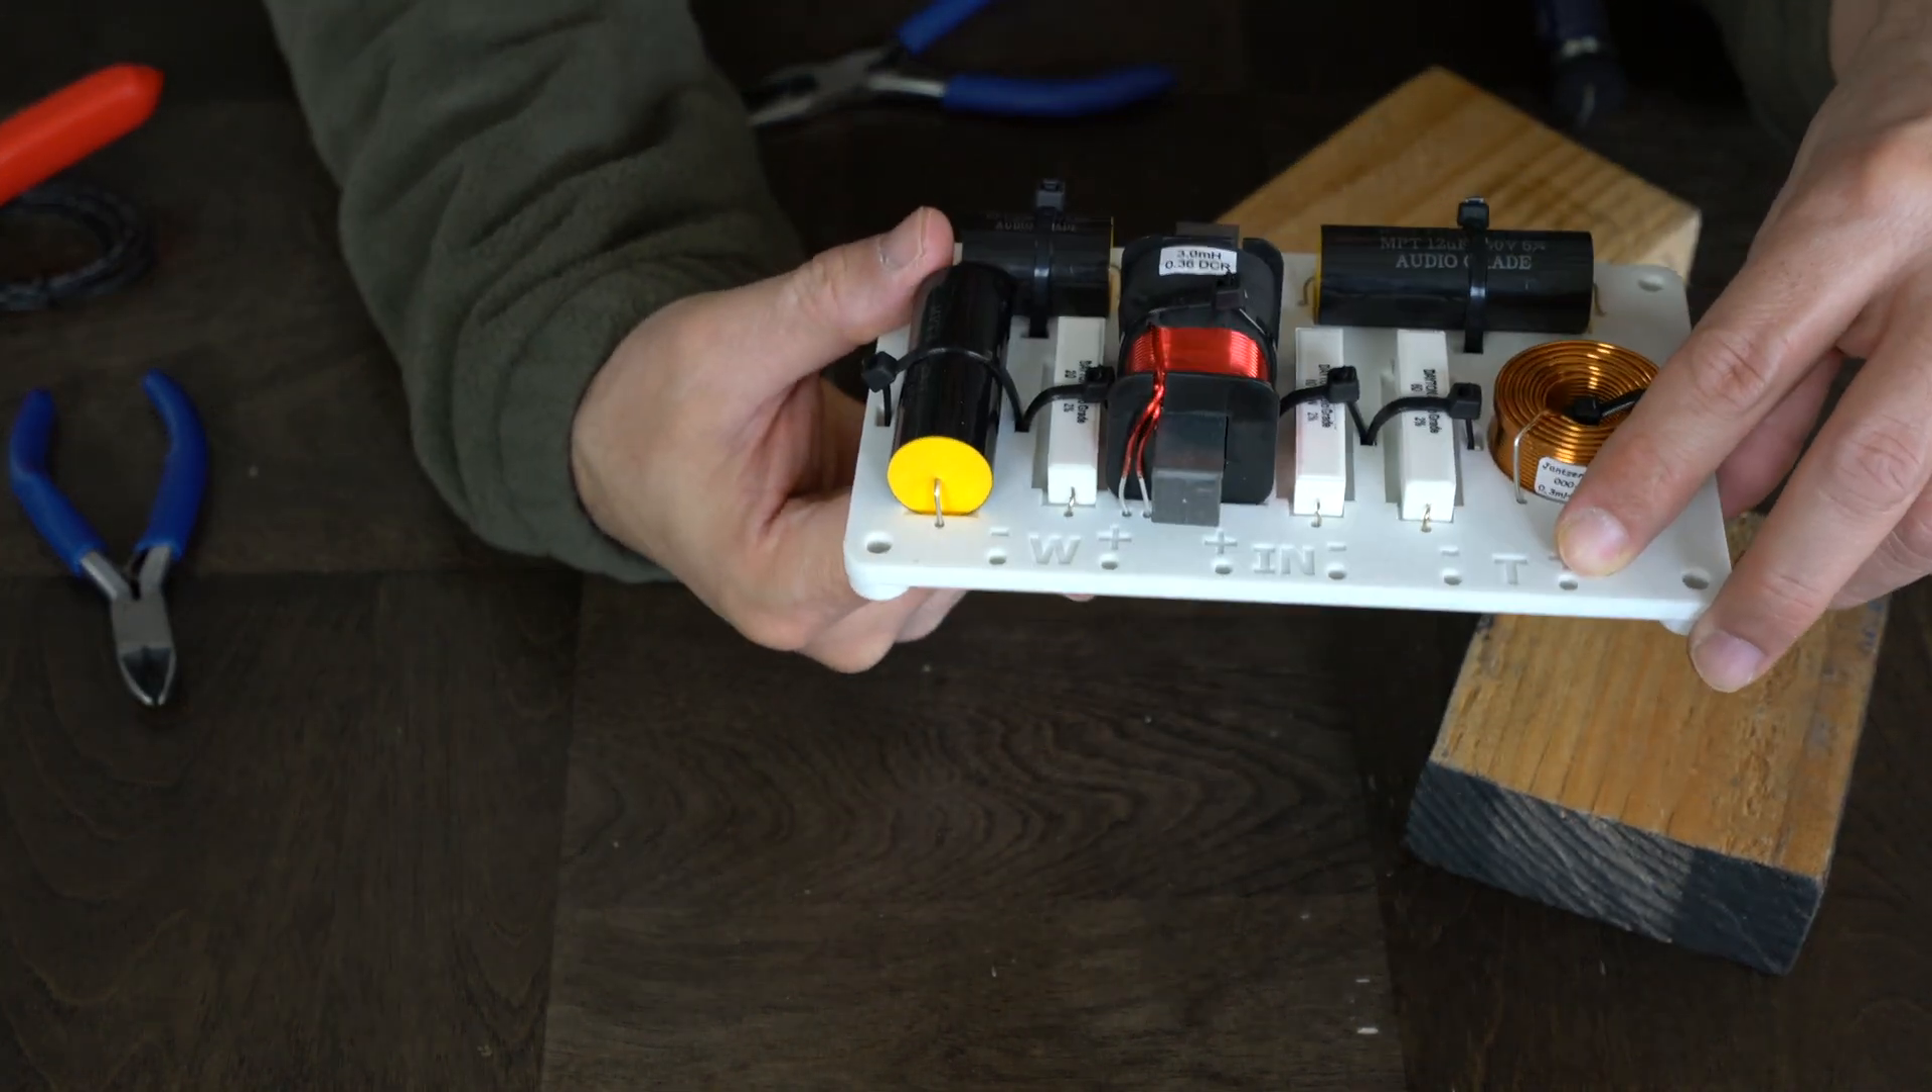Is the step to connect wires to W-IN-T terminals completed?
No.